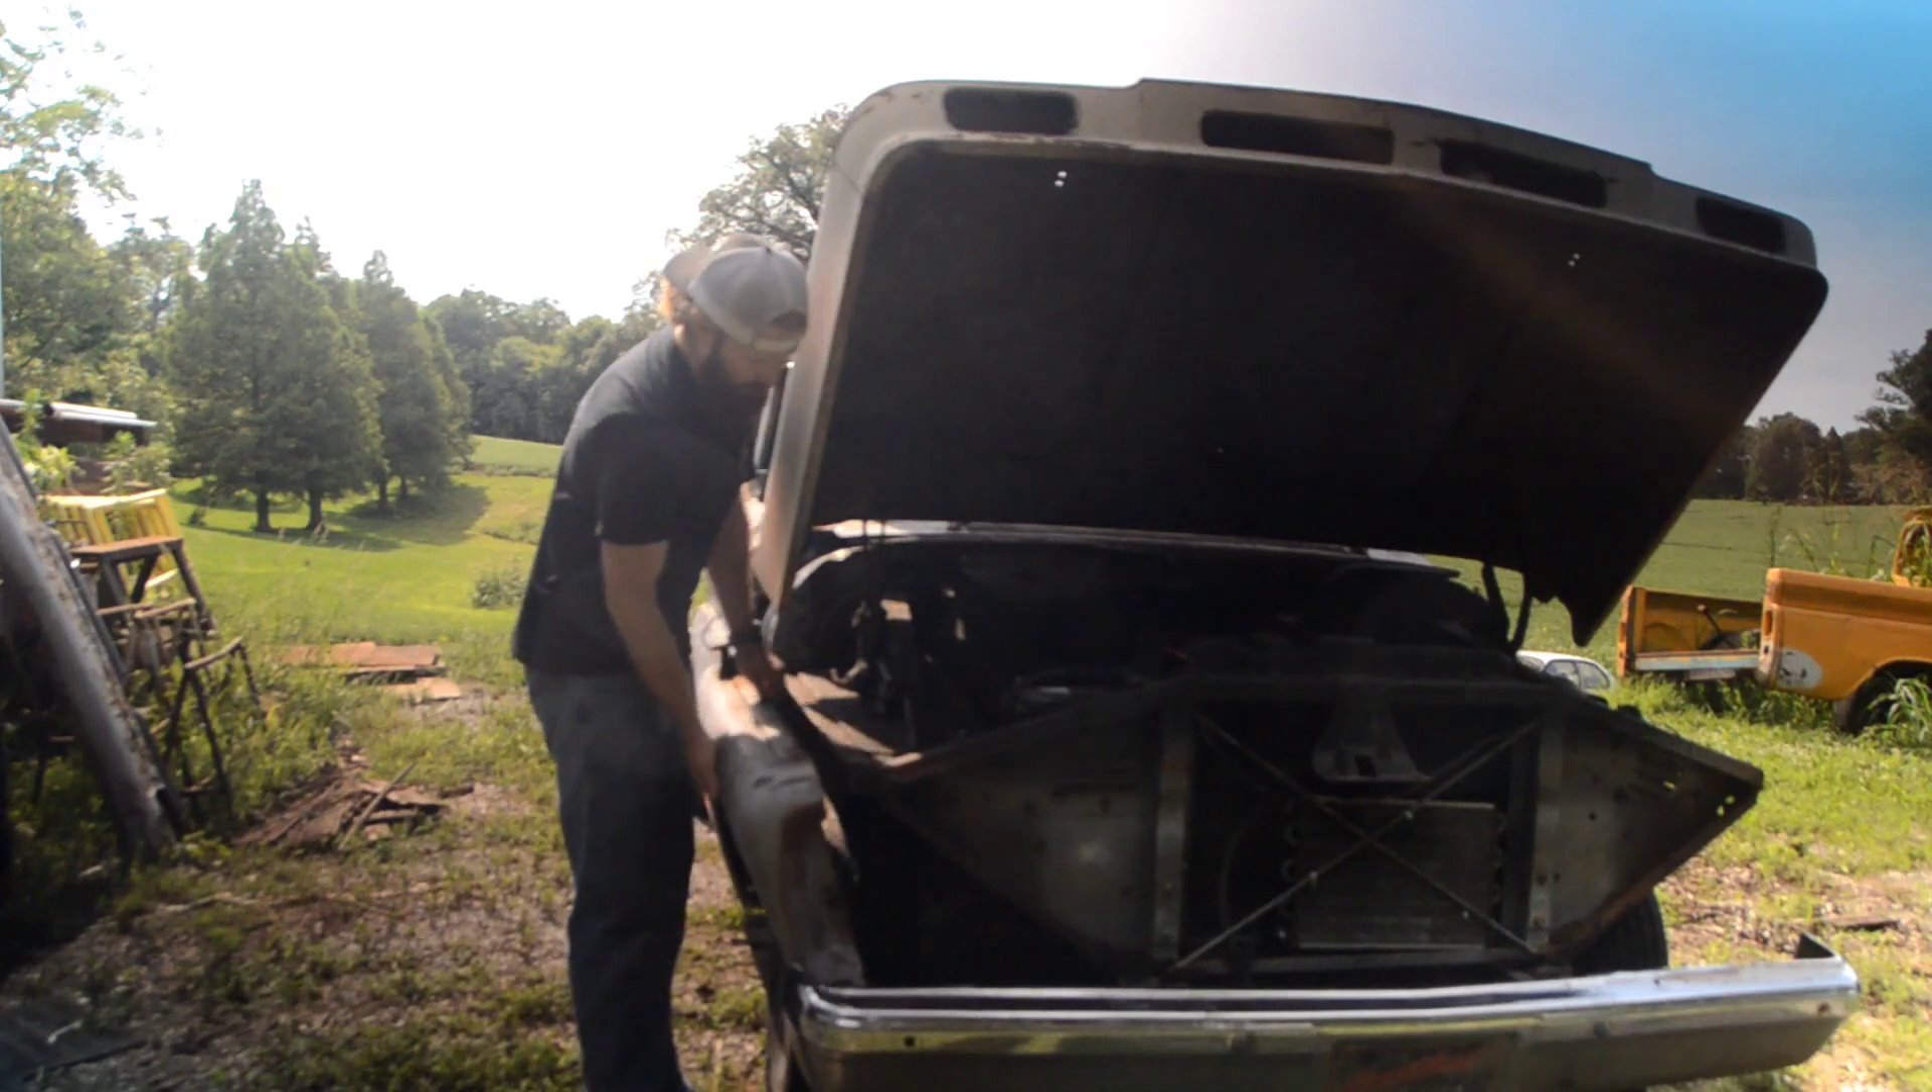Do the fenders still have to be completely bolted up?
Yes.